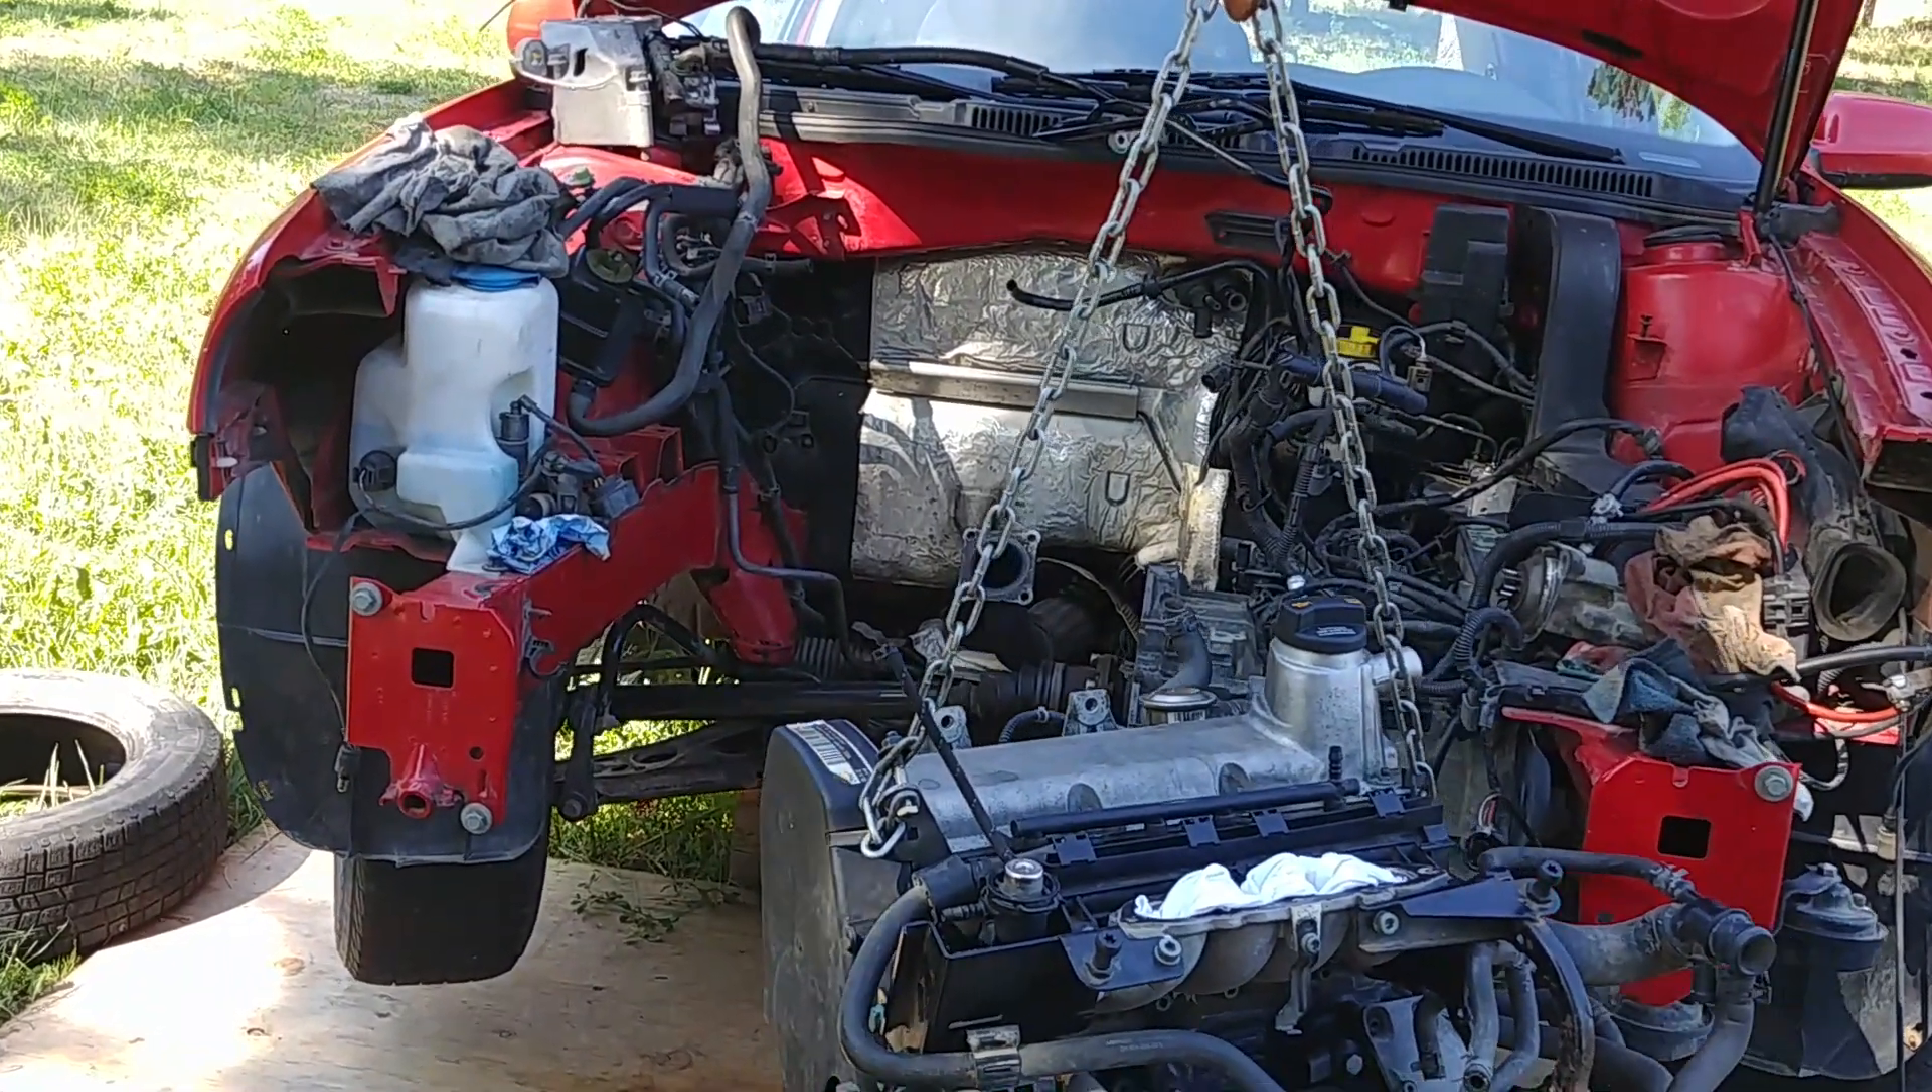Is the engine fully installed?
No.